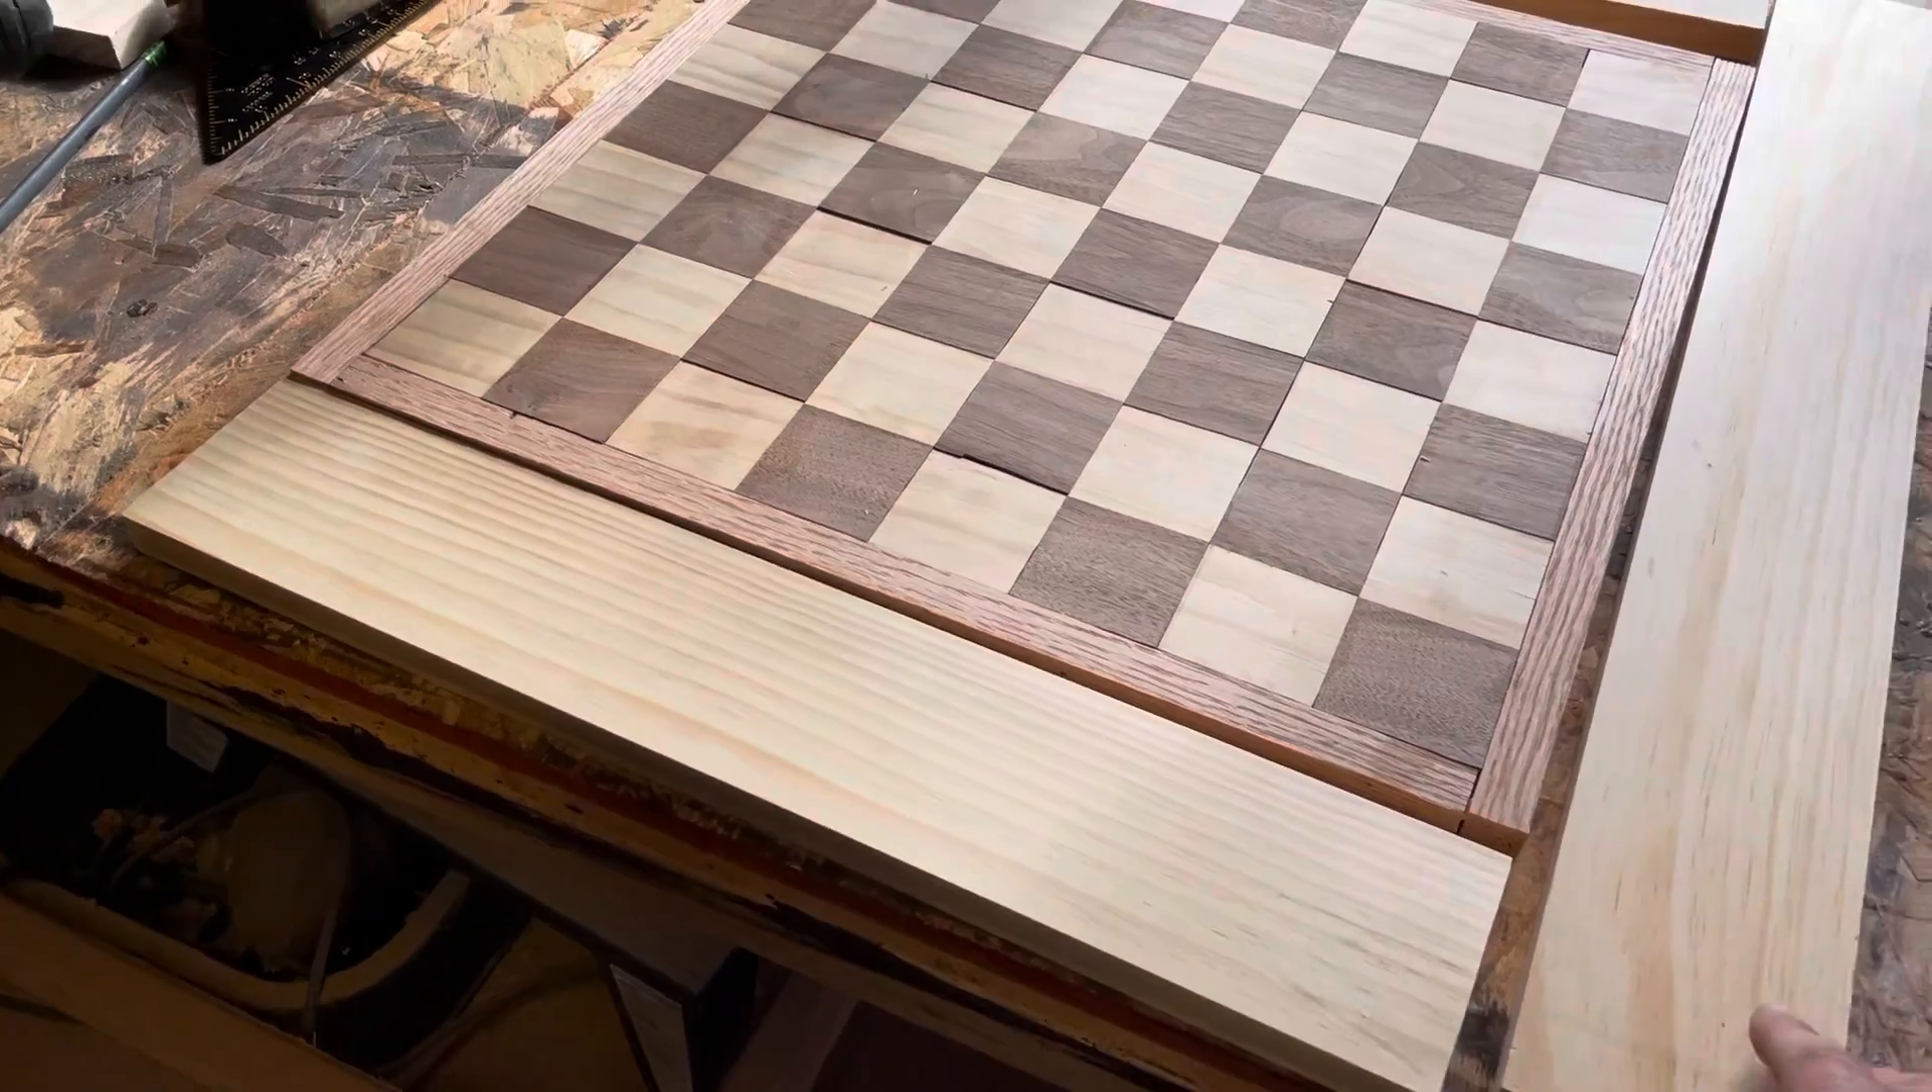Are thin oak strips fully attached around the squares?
Yes.